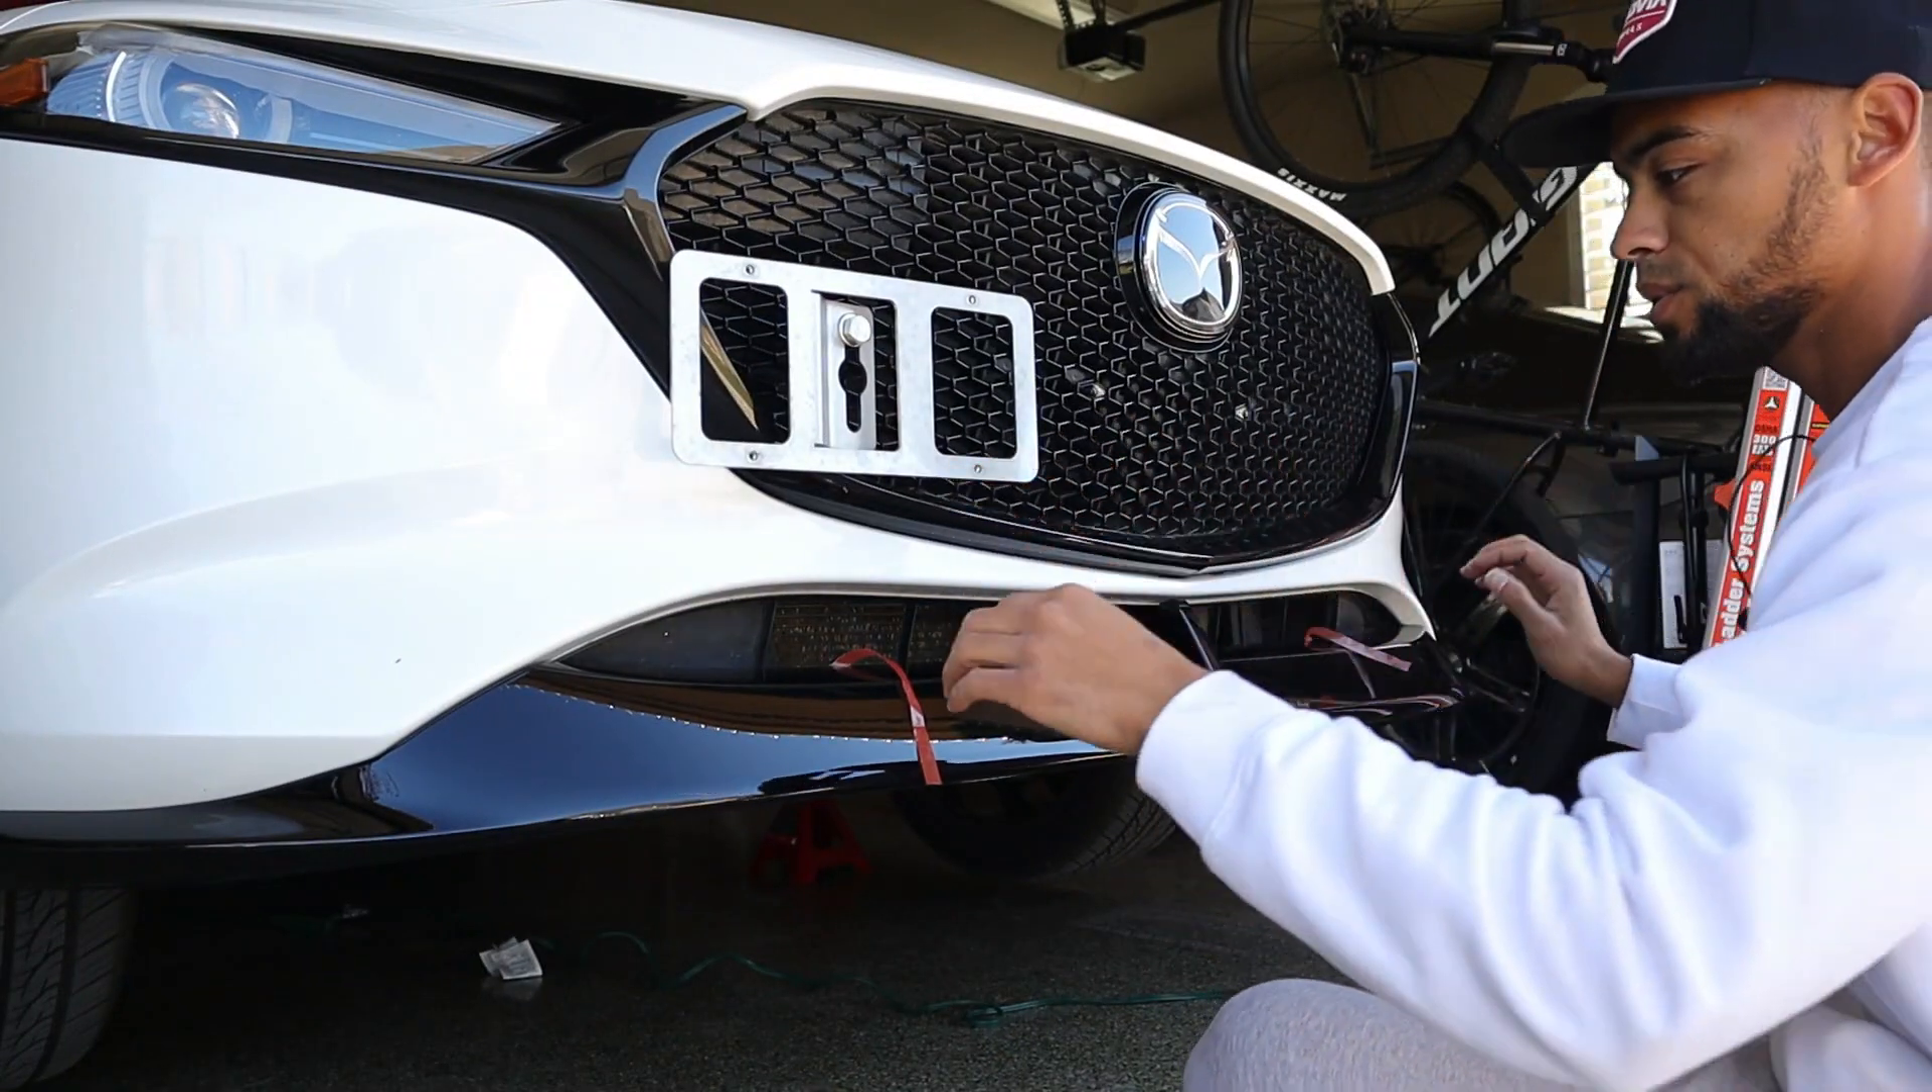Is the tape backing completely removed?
No.